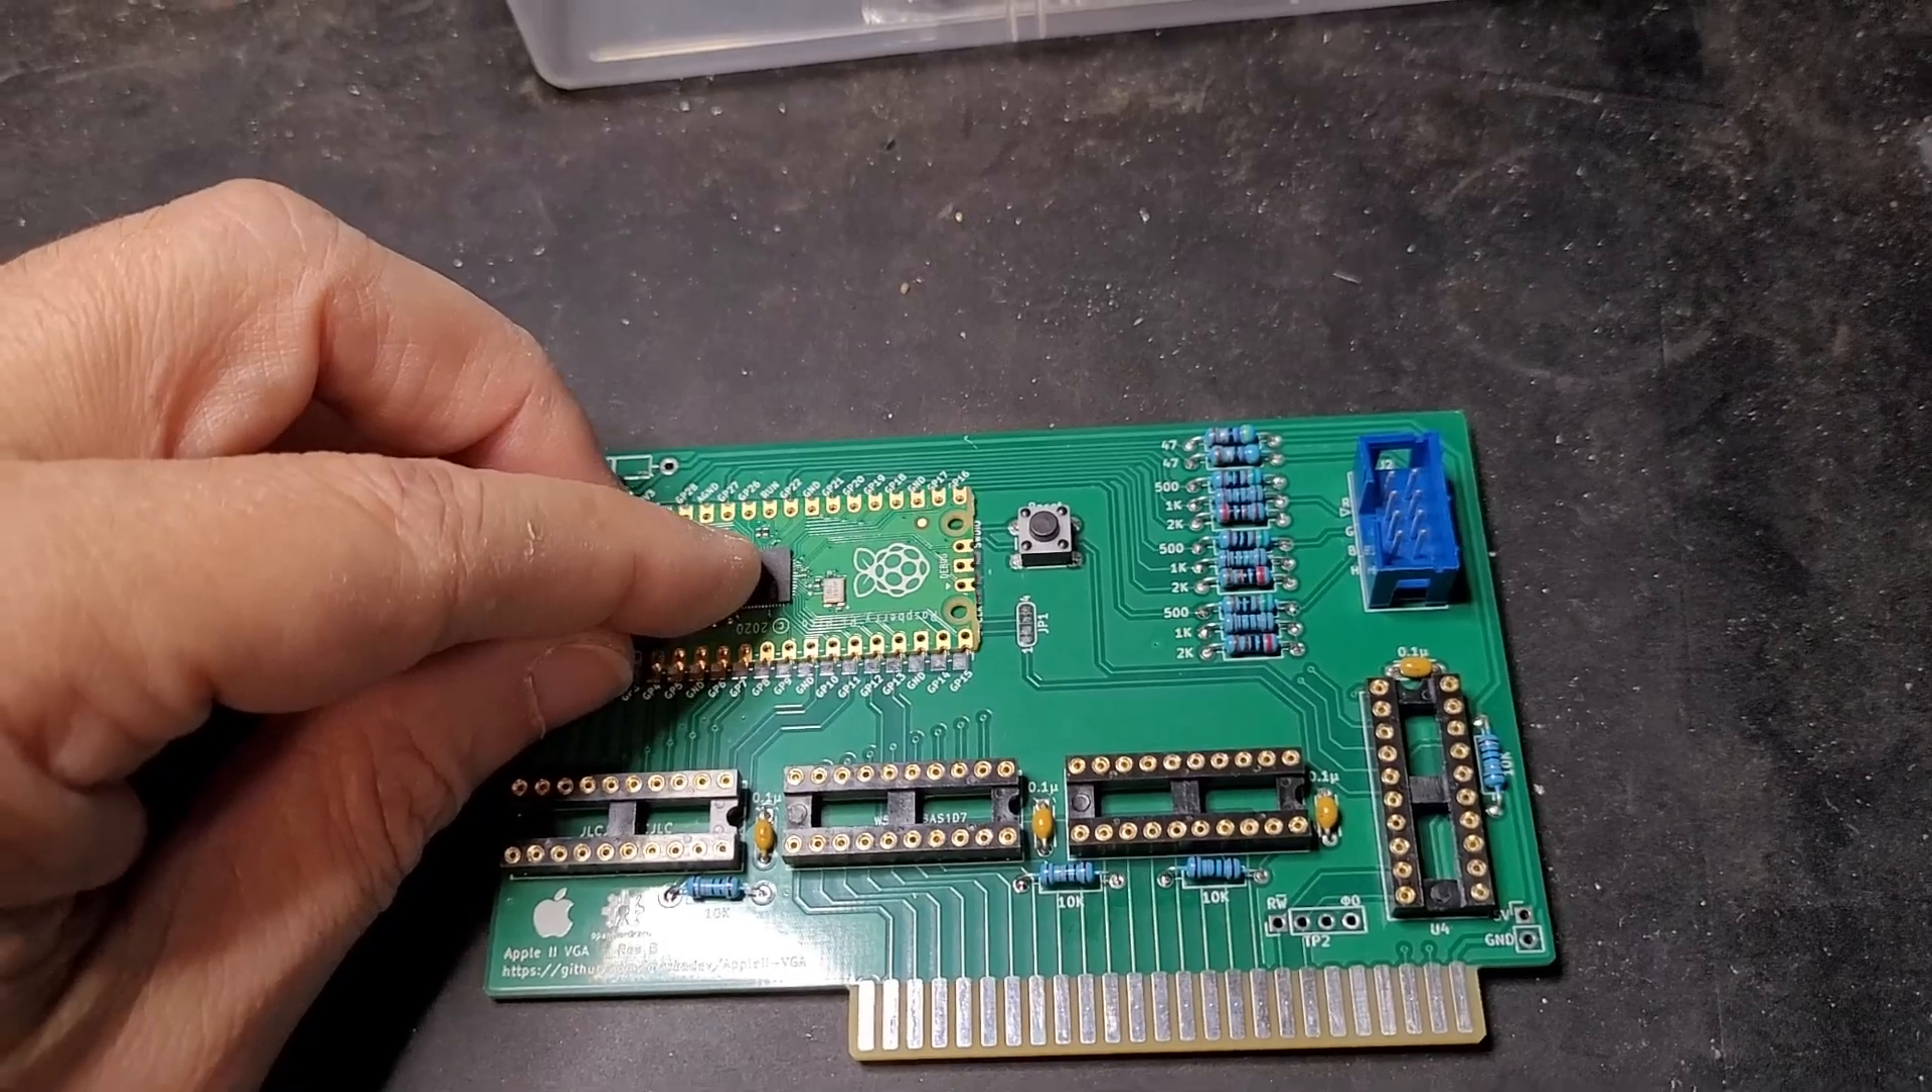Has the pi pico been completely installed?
No.